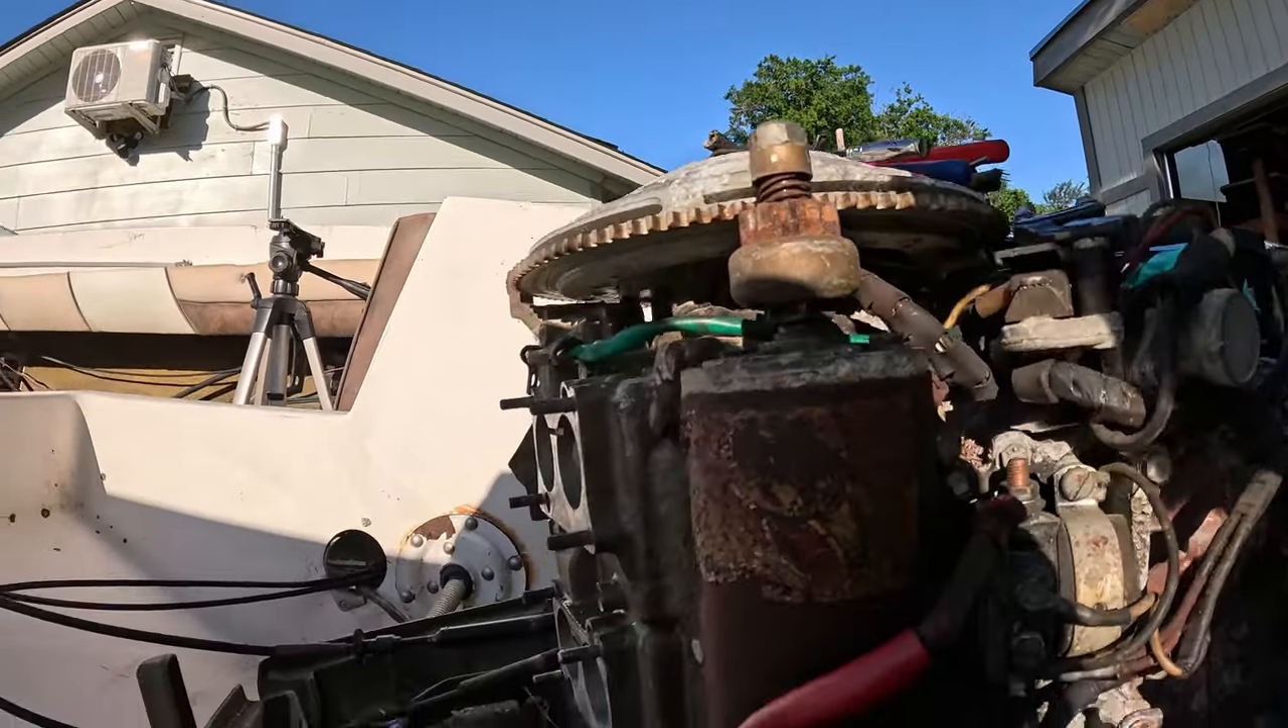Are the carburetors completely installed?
No.